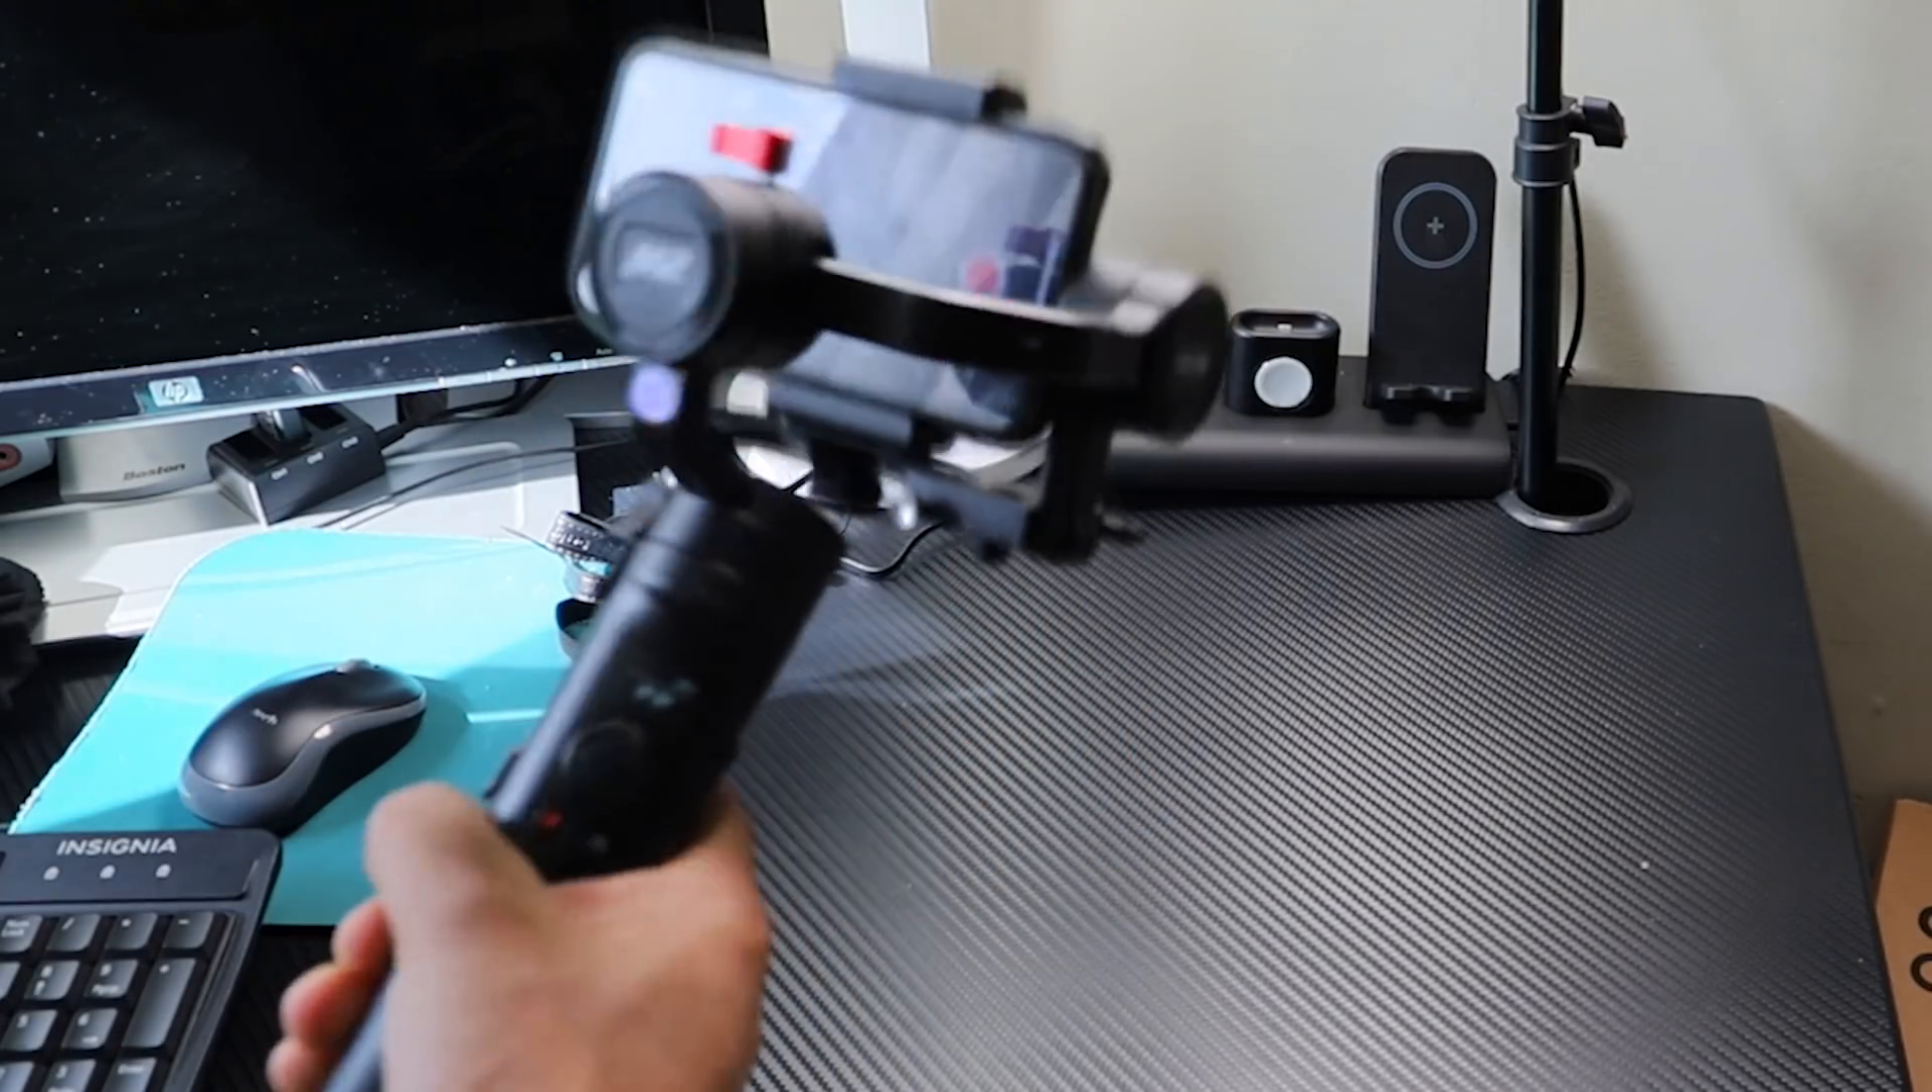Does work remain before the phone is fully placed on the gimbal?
No.